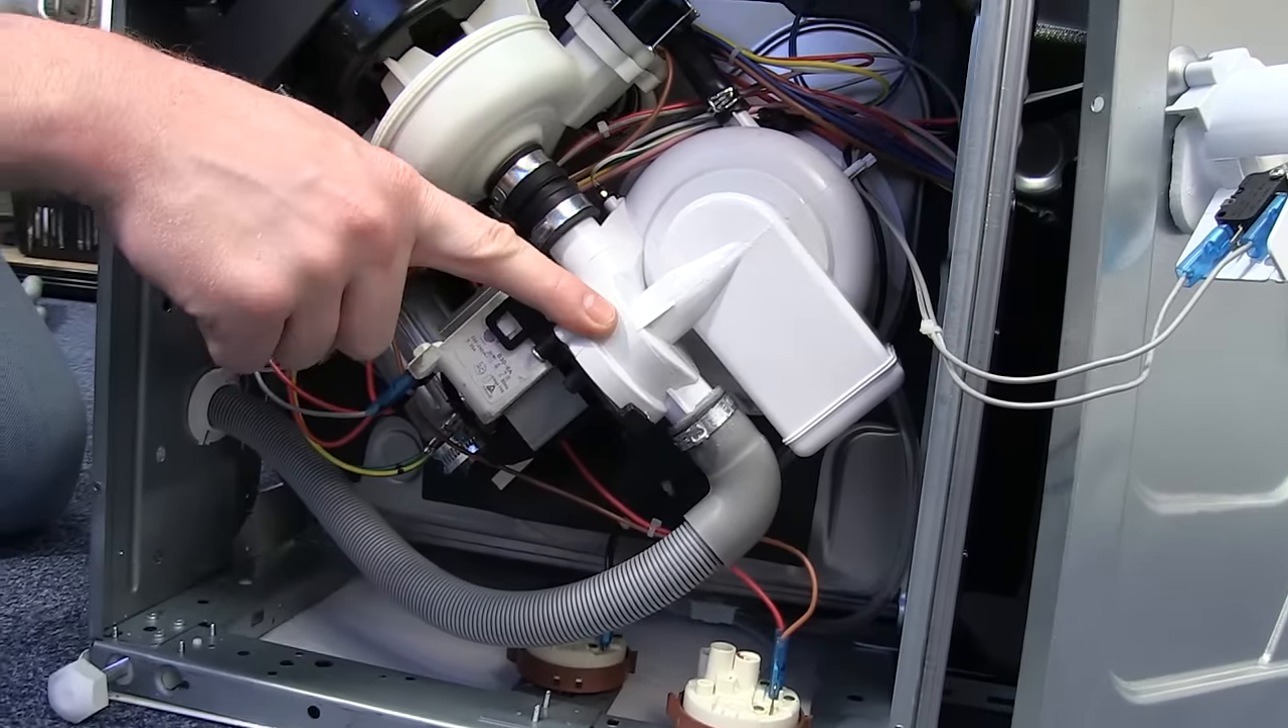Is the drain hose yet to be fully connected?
No.